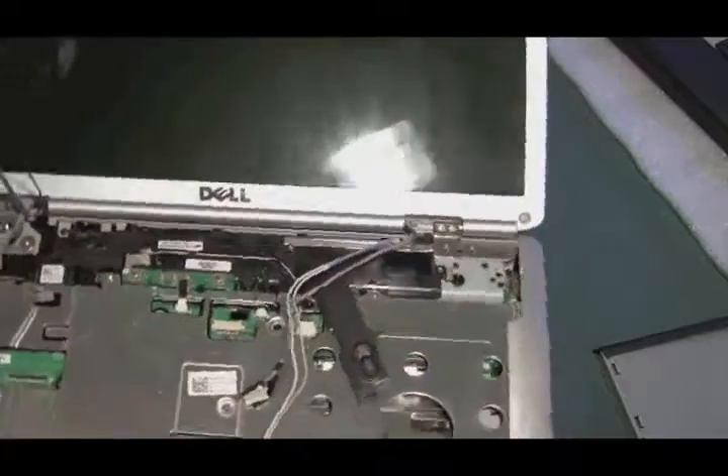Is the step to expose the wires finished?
Yes.